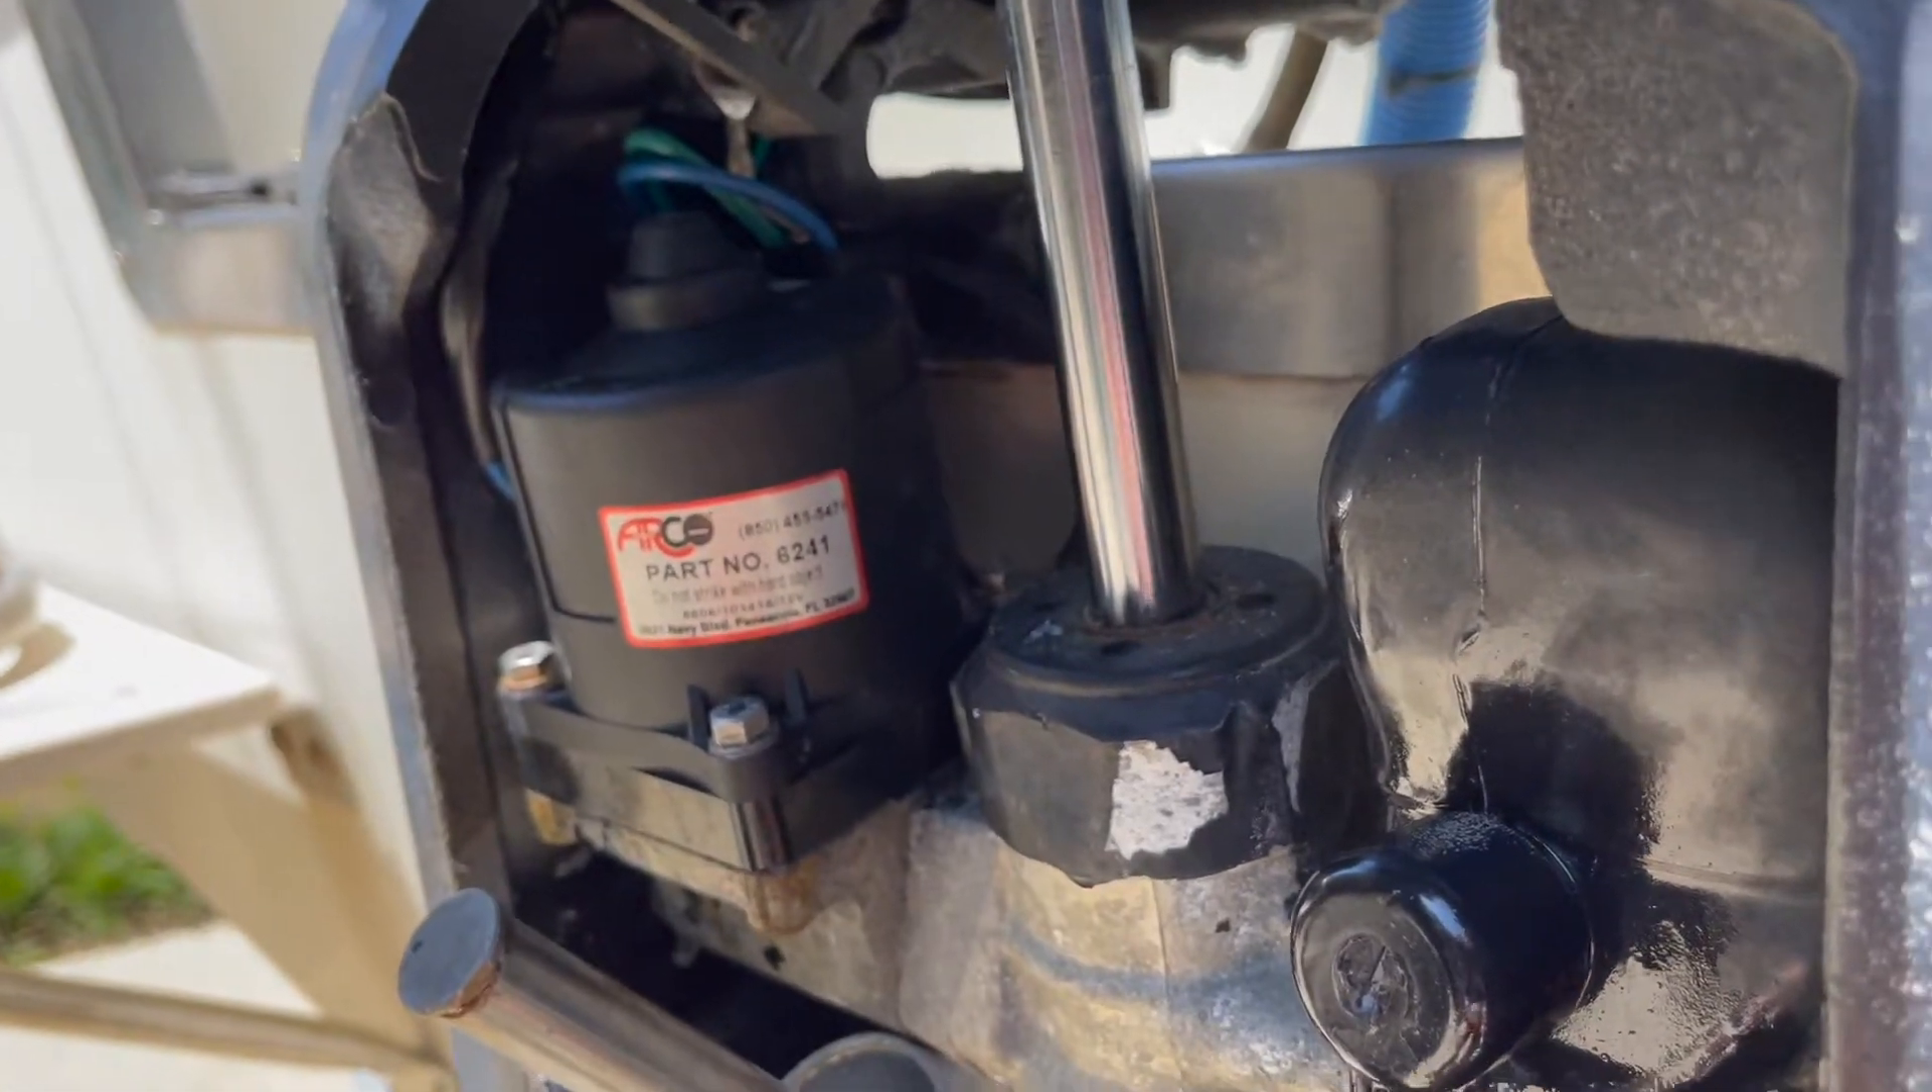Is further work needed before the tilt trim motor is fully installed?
No.